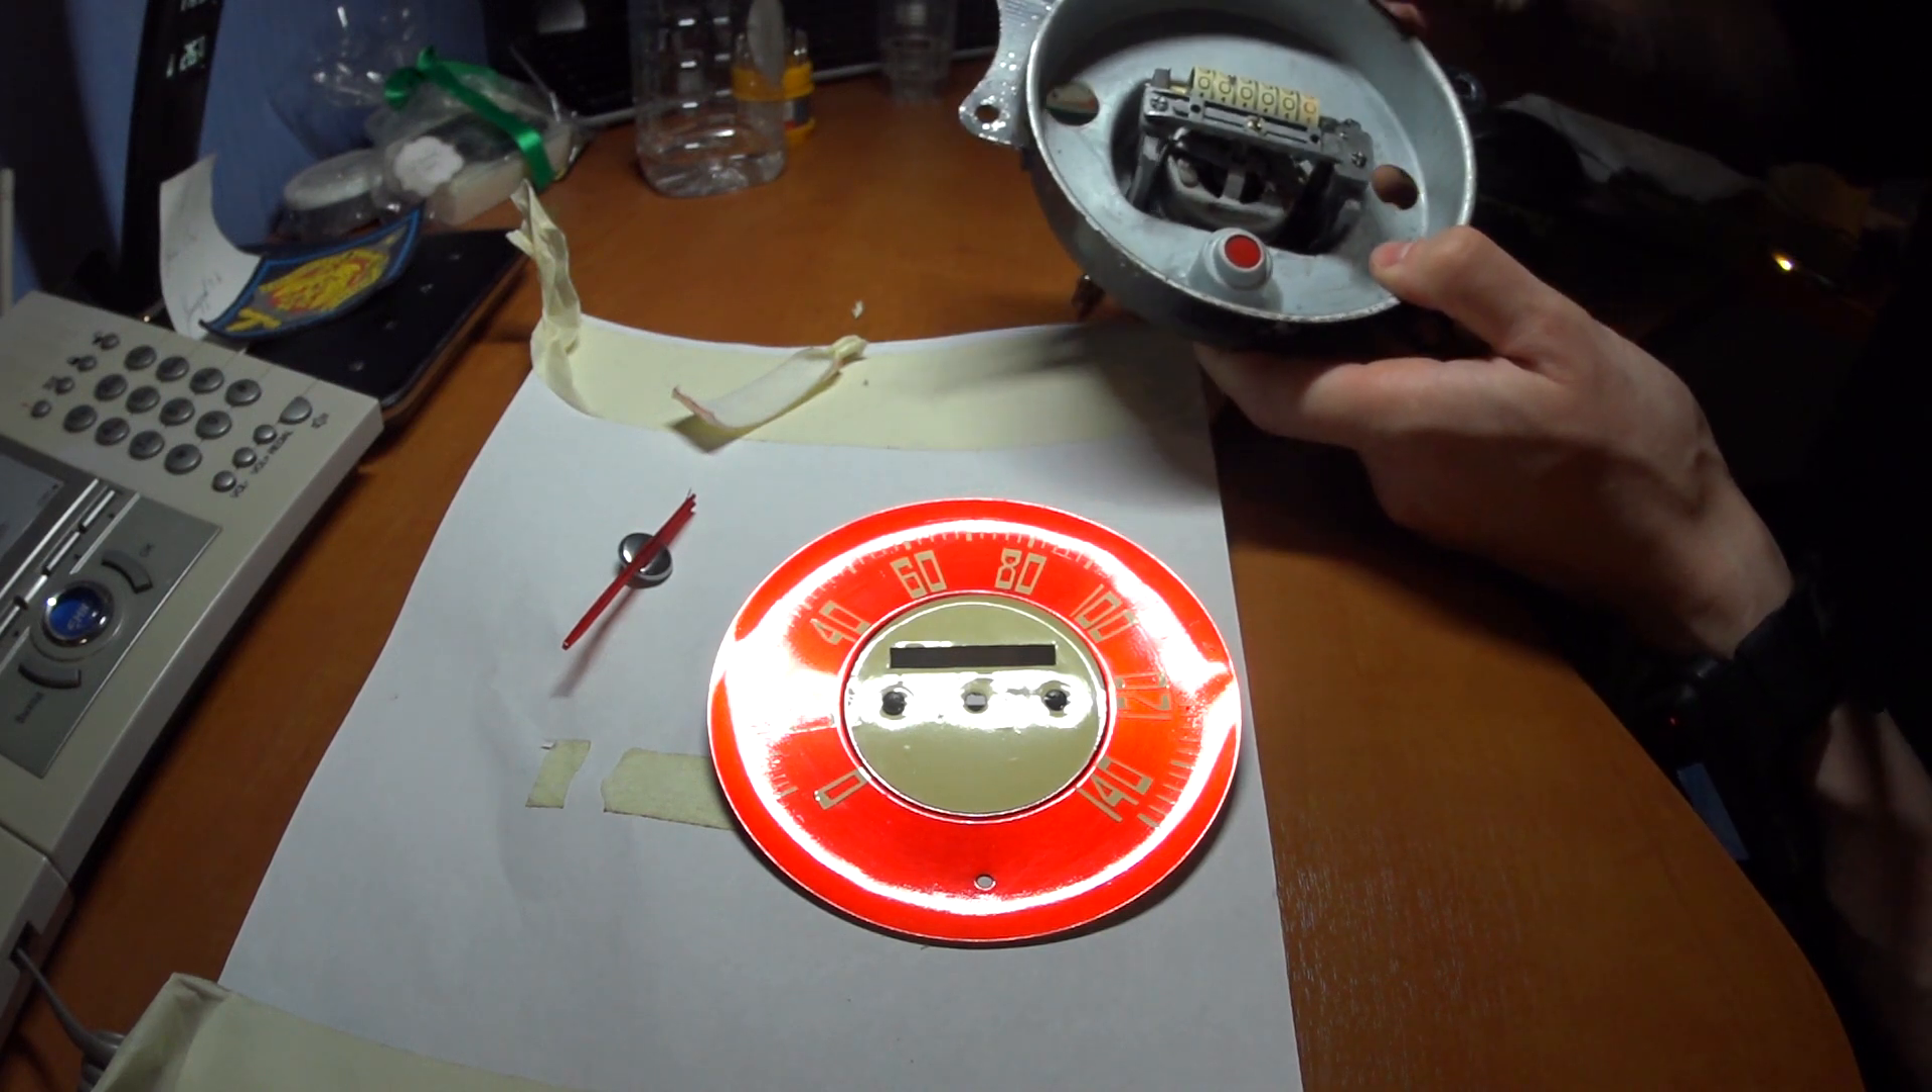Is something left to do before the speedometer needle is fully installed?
Yes.